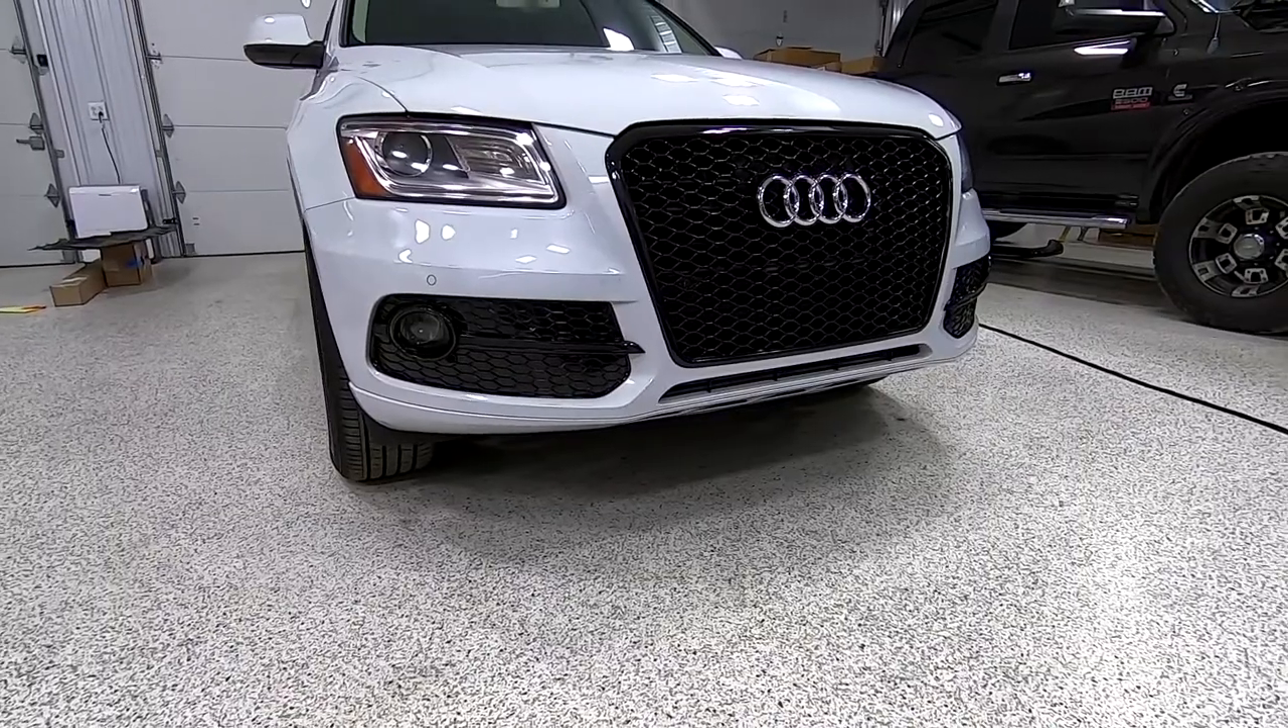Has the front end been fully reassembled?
Yes.